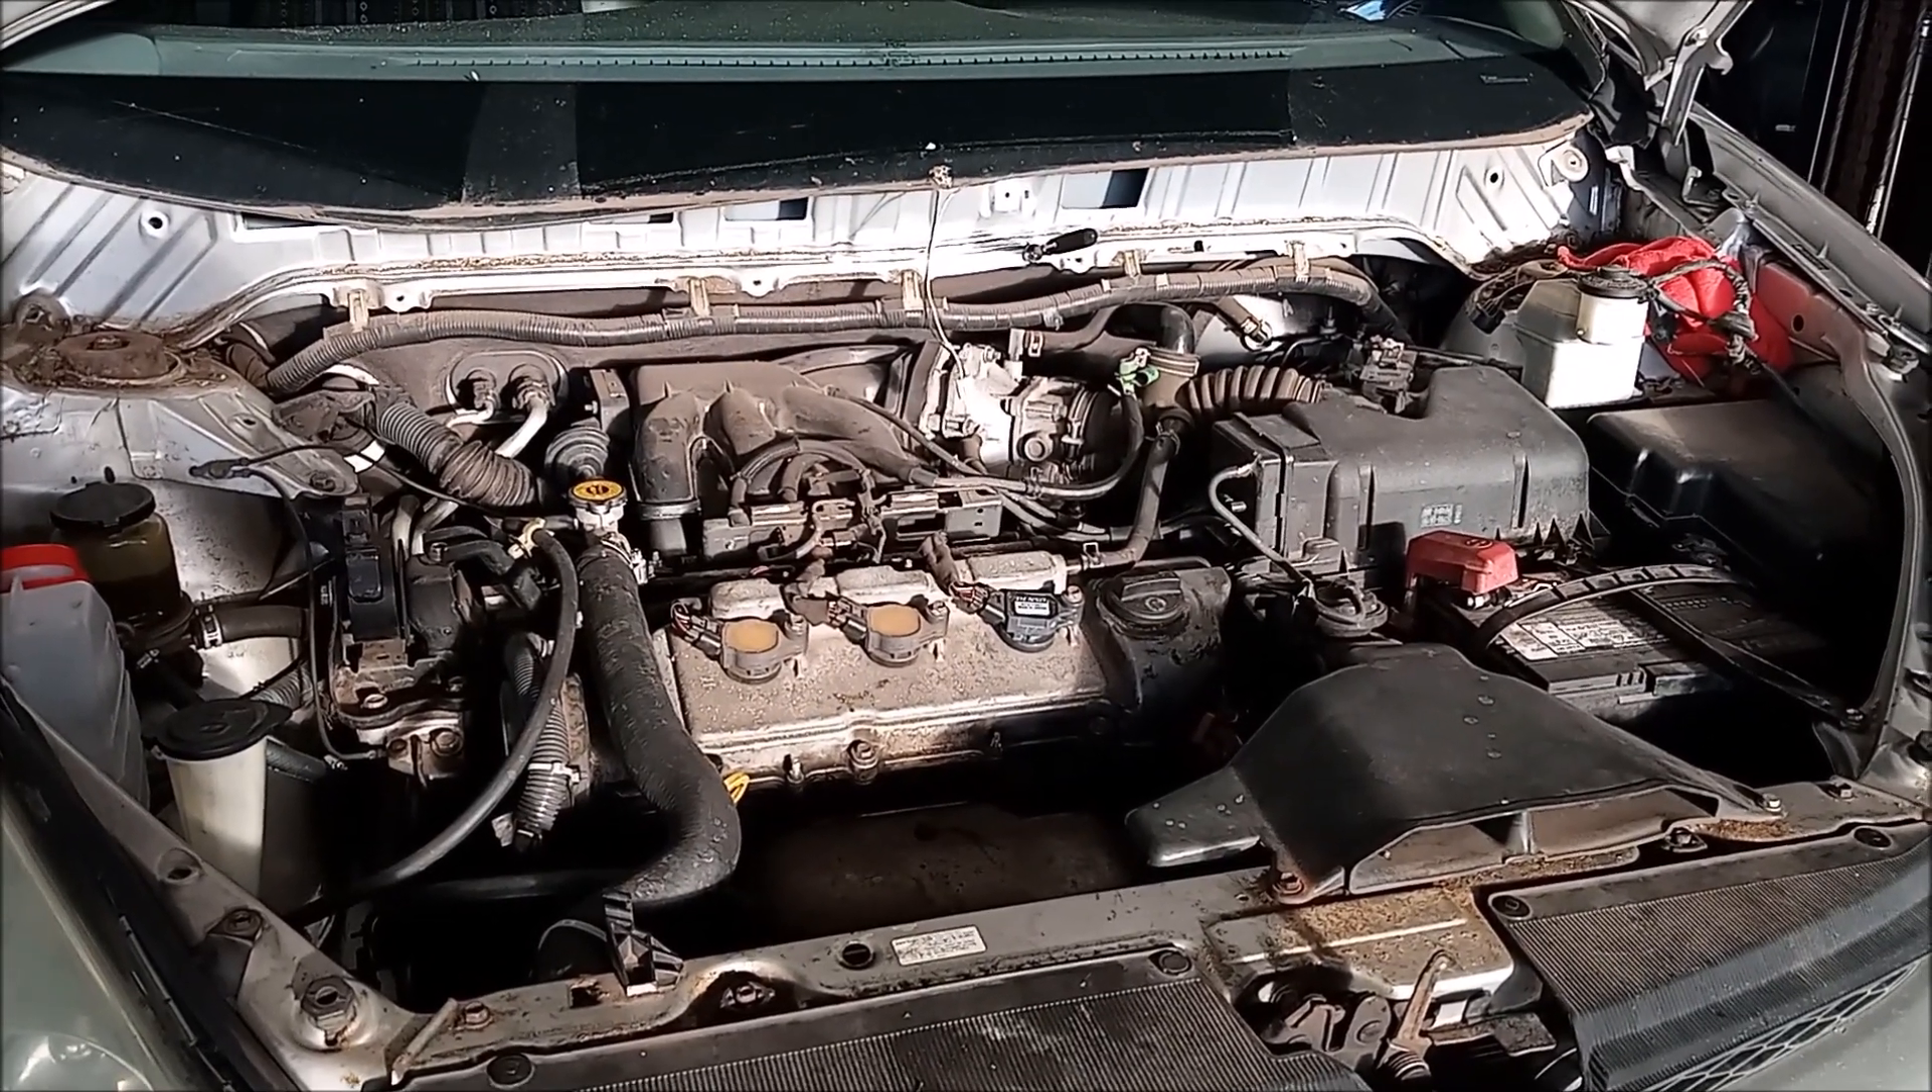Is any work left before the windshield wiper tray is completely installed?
Yes.